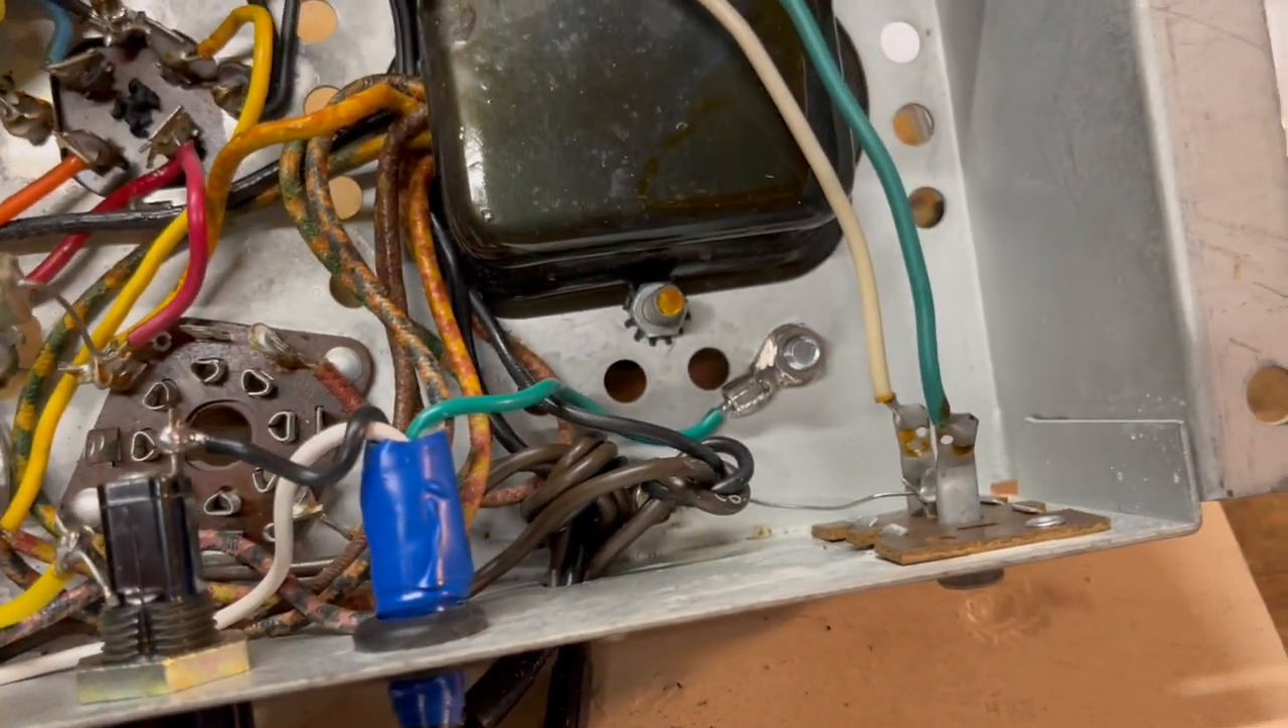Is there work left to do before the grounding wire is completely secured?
No.